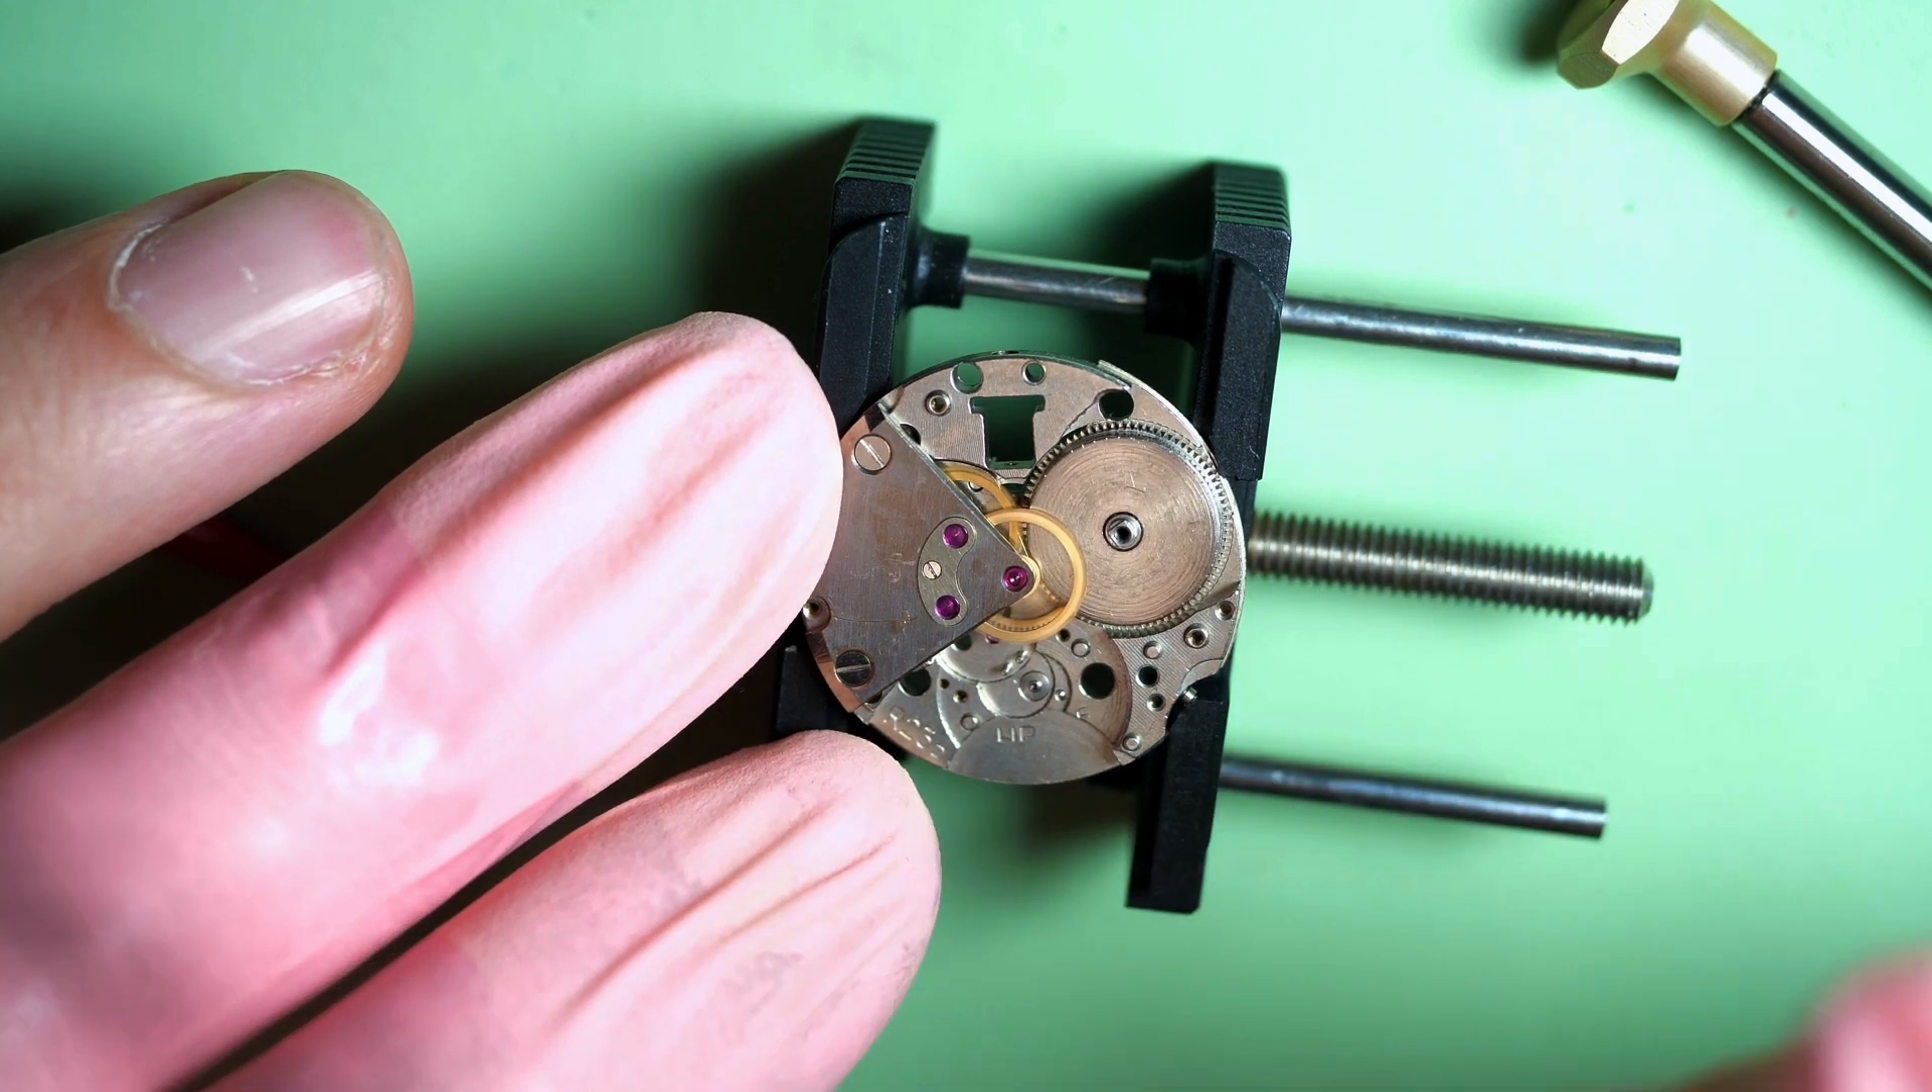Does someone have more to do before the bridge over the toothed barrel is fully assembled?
Yes.